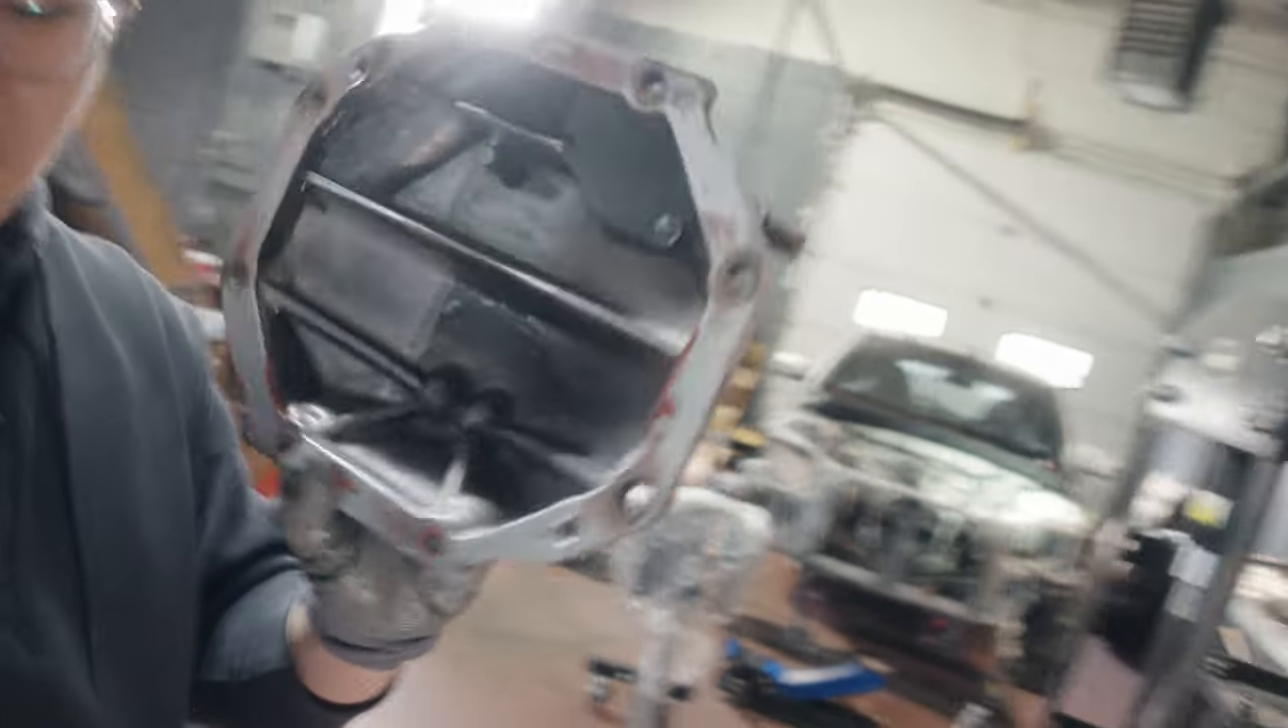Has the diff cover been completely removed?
Yes.